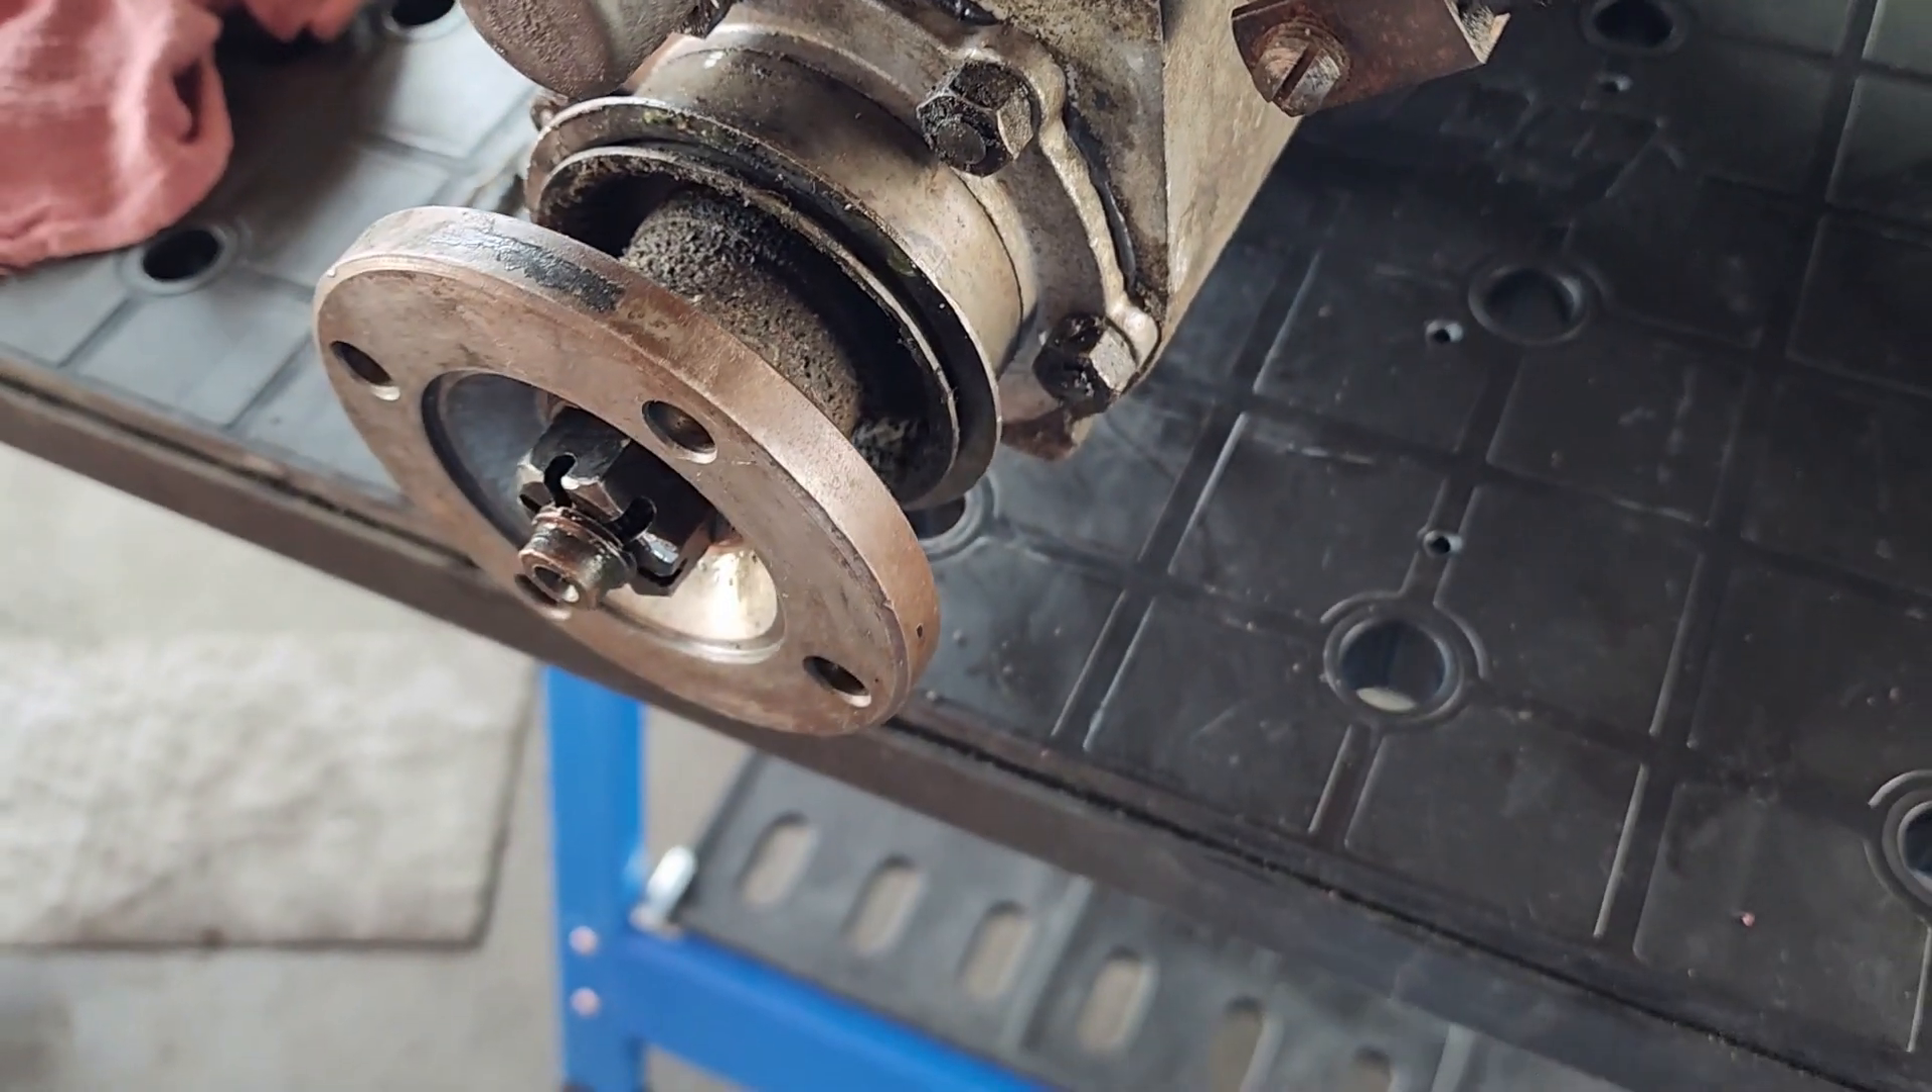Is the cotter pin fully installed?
No.